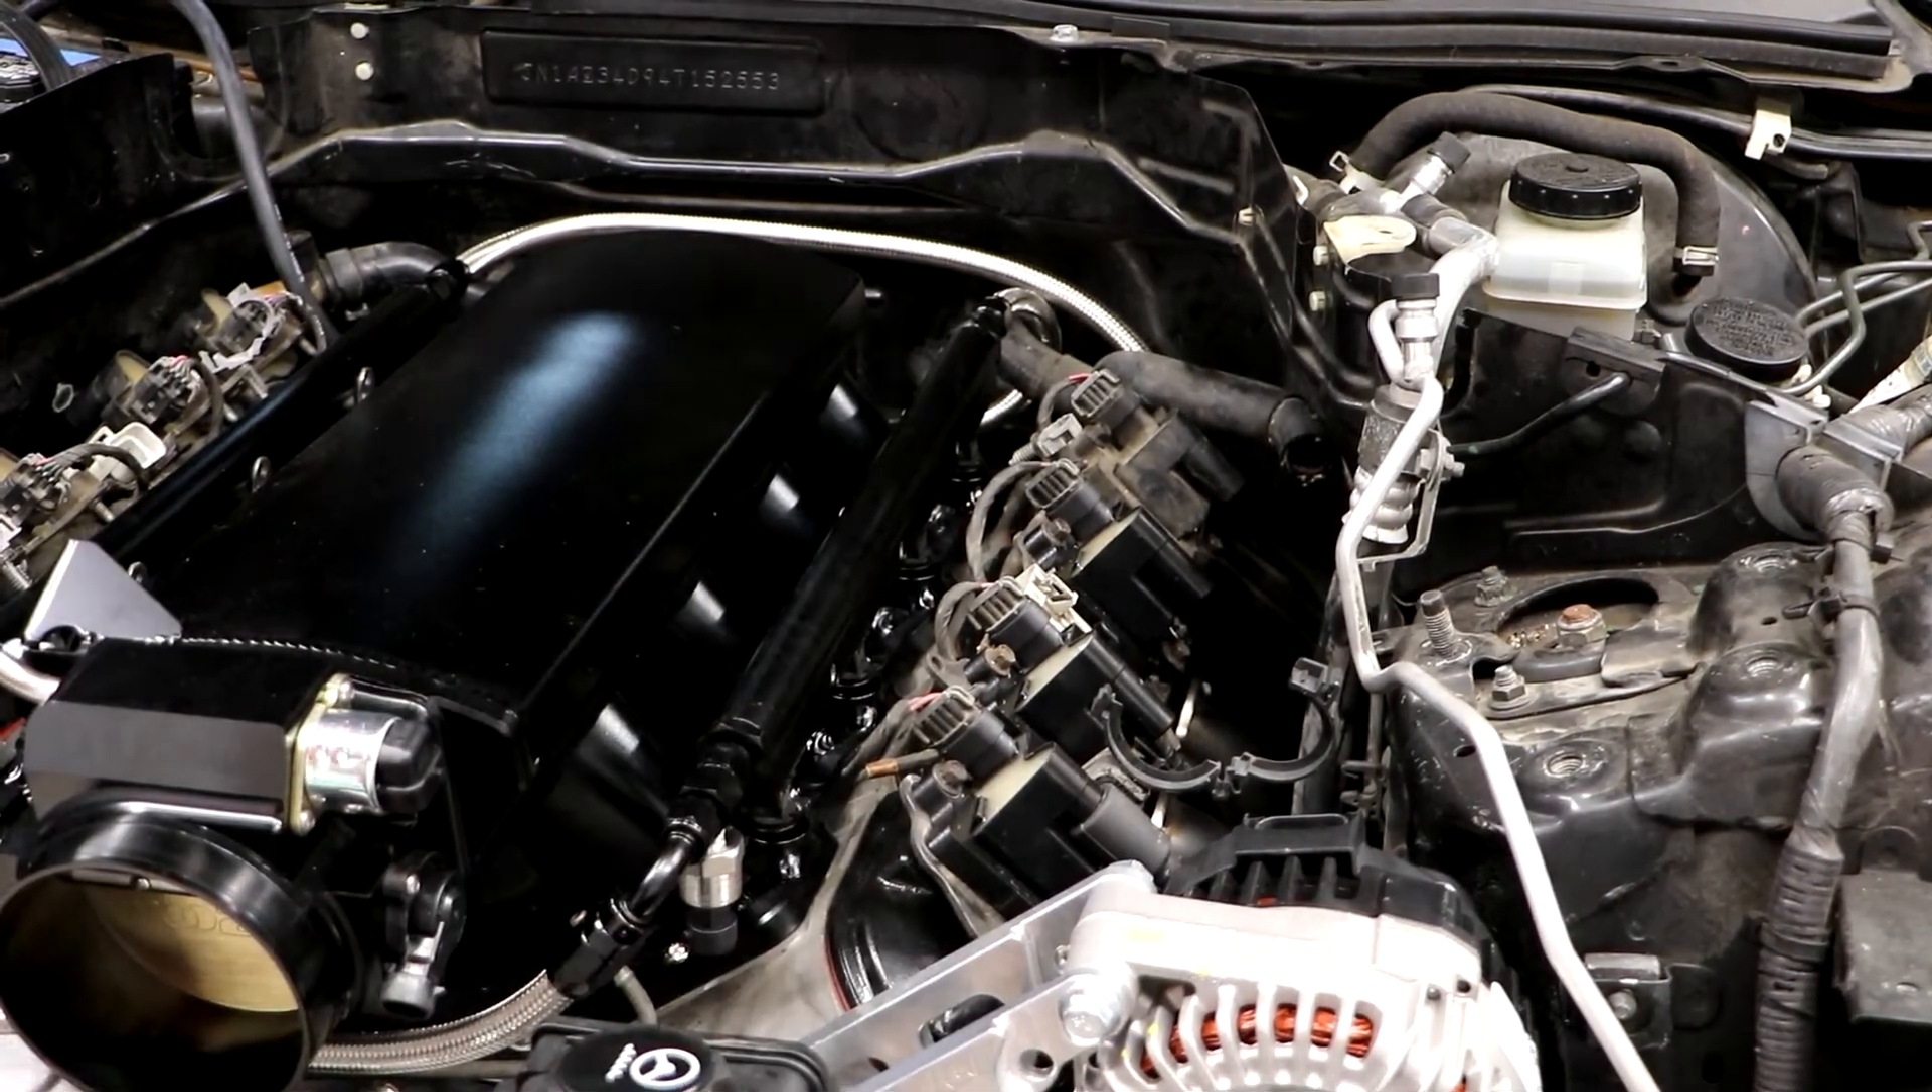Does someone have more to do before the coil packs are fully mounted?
No.